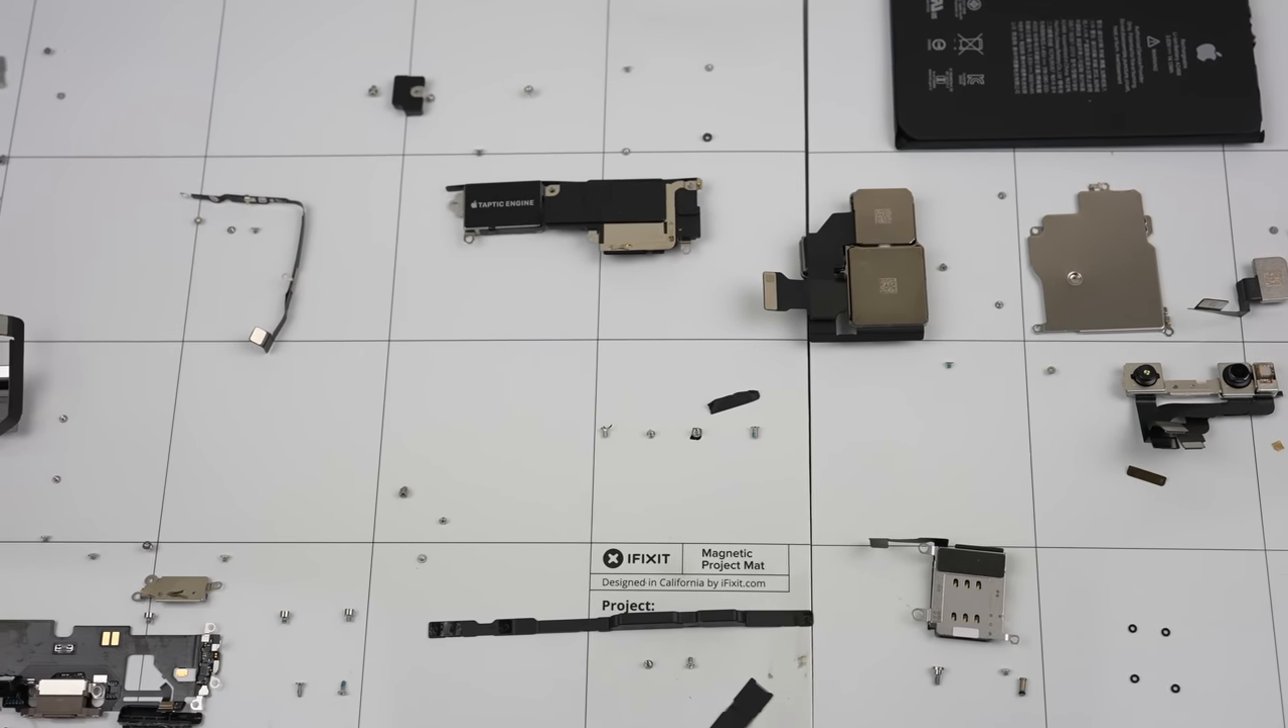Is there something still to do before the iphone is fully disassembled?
No.